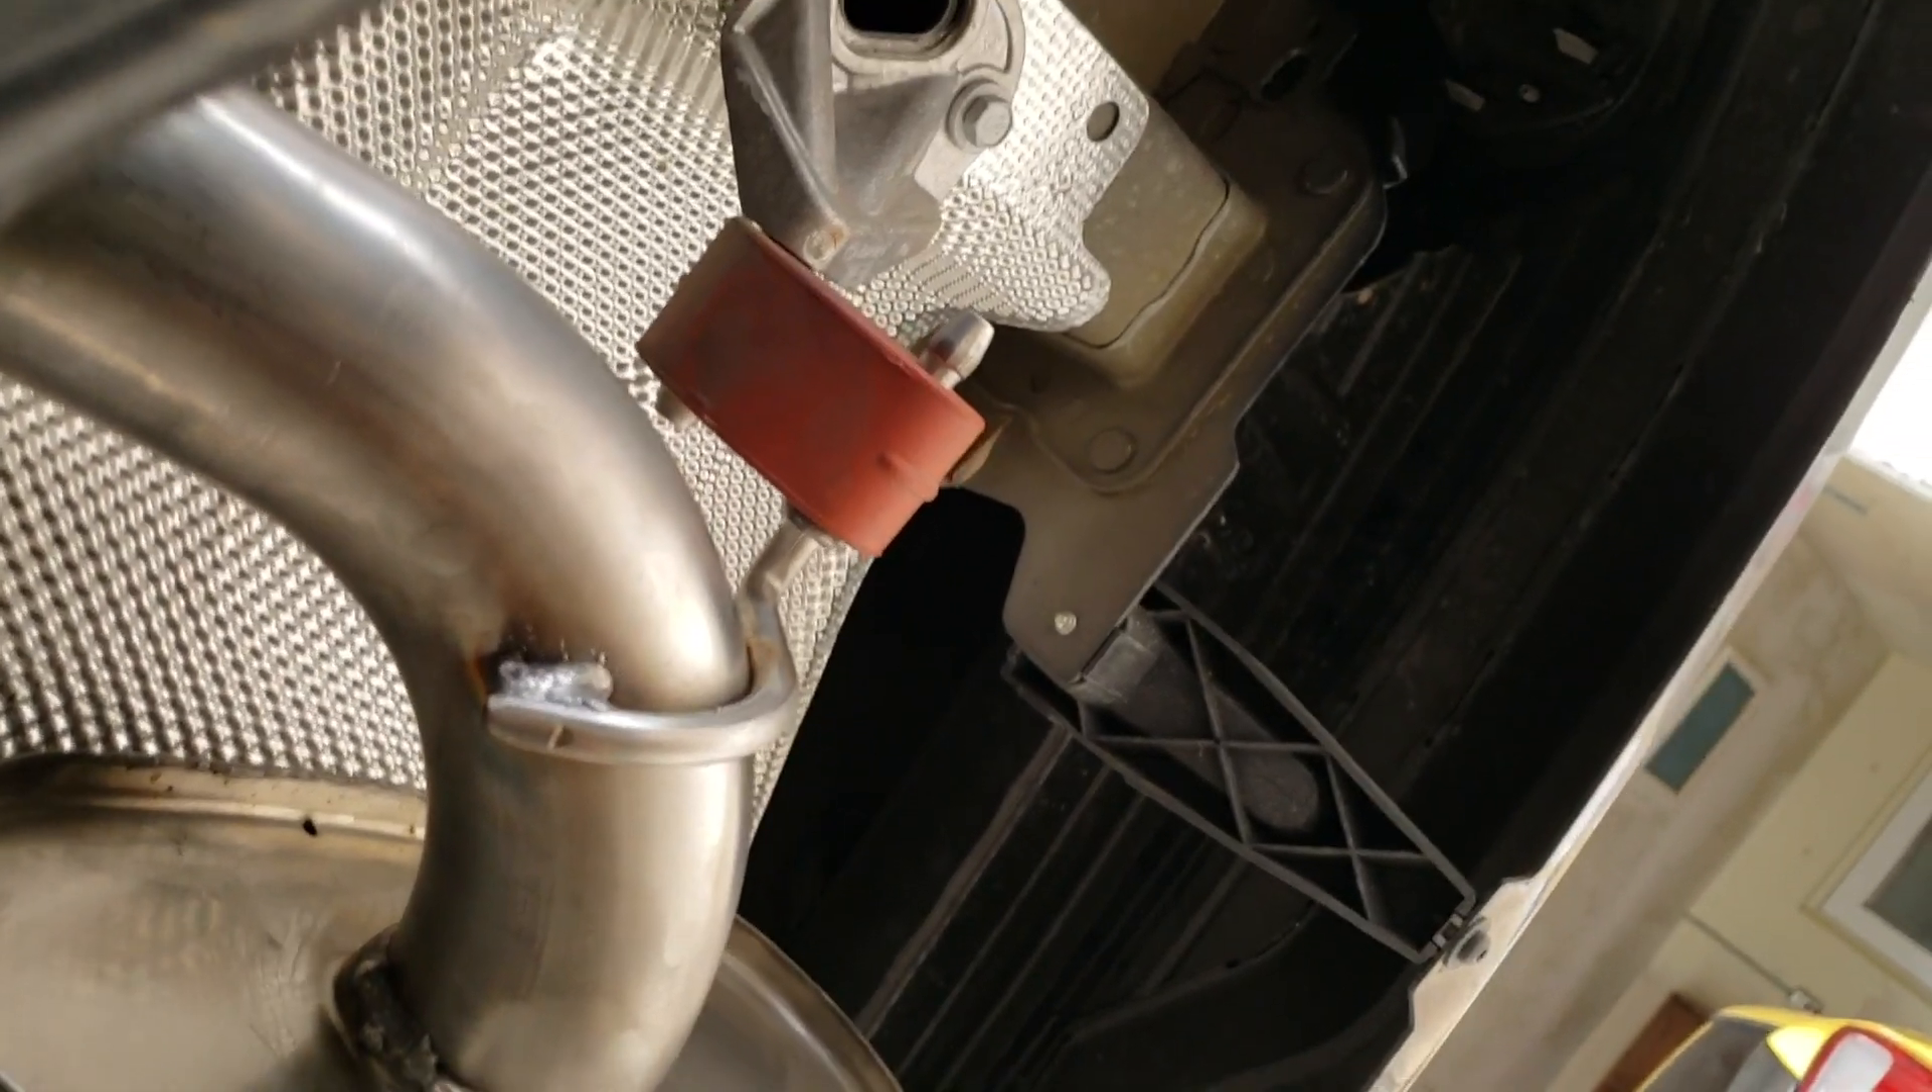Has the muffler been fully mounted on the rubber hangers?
Yes.